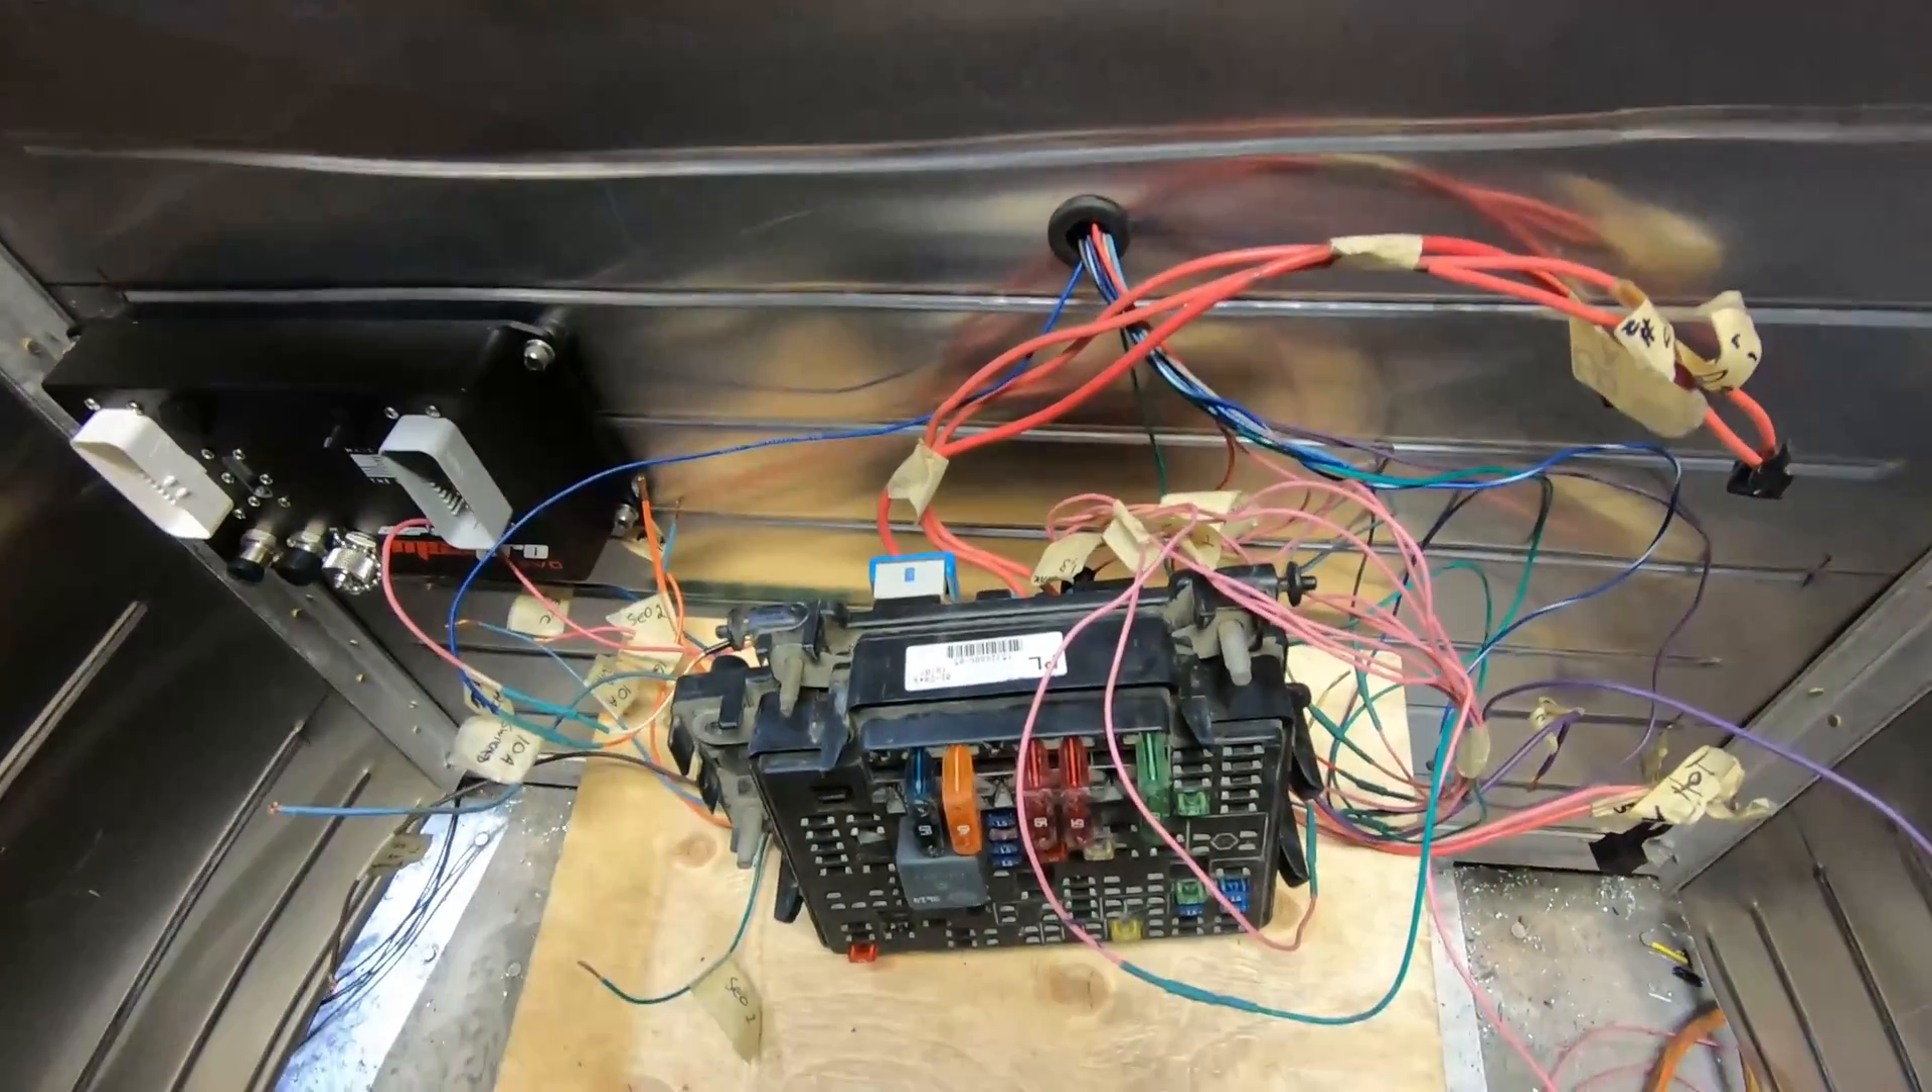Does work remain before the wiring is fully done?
Yes.